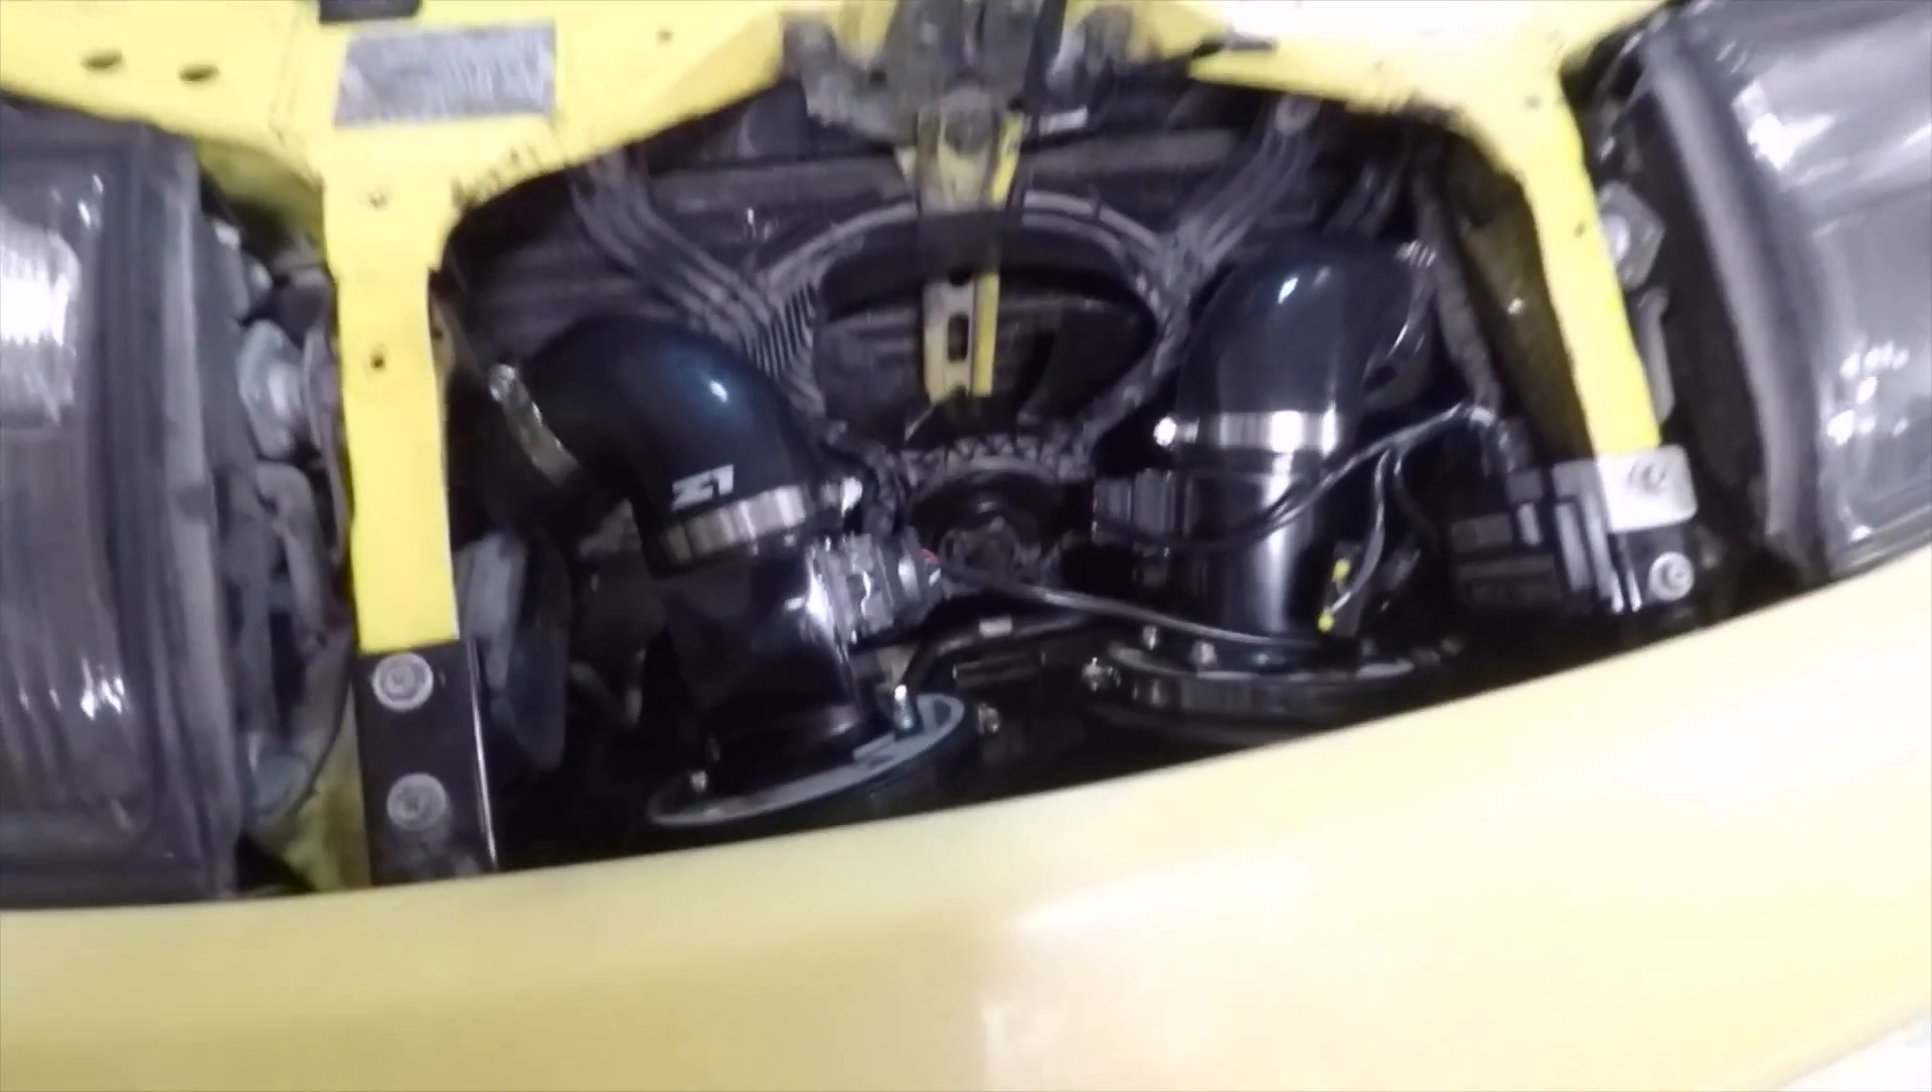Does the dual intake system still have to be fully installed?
No.